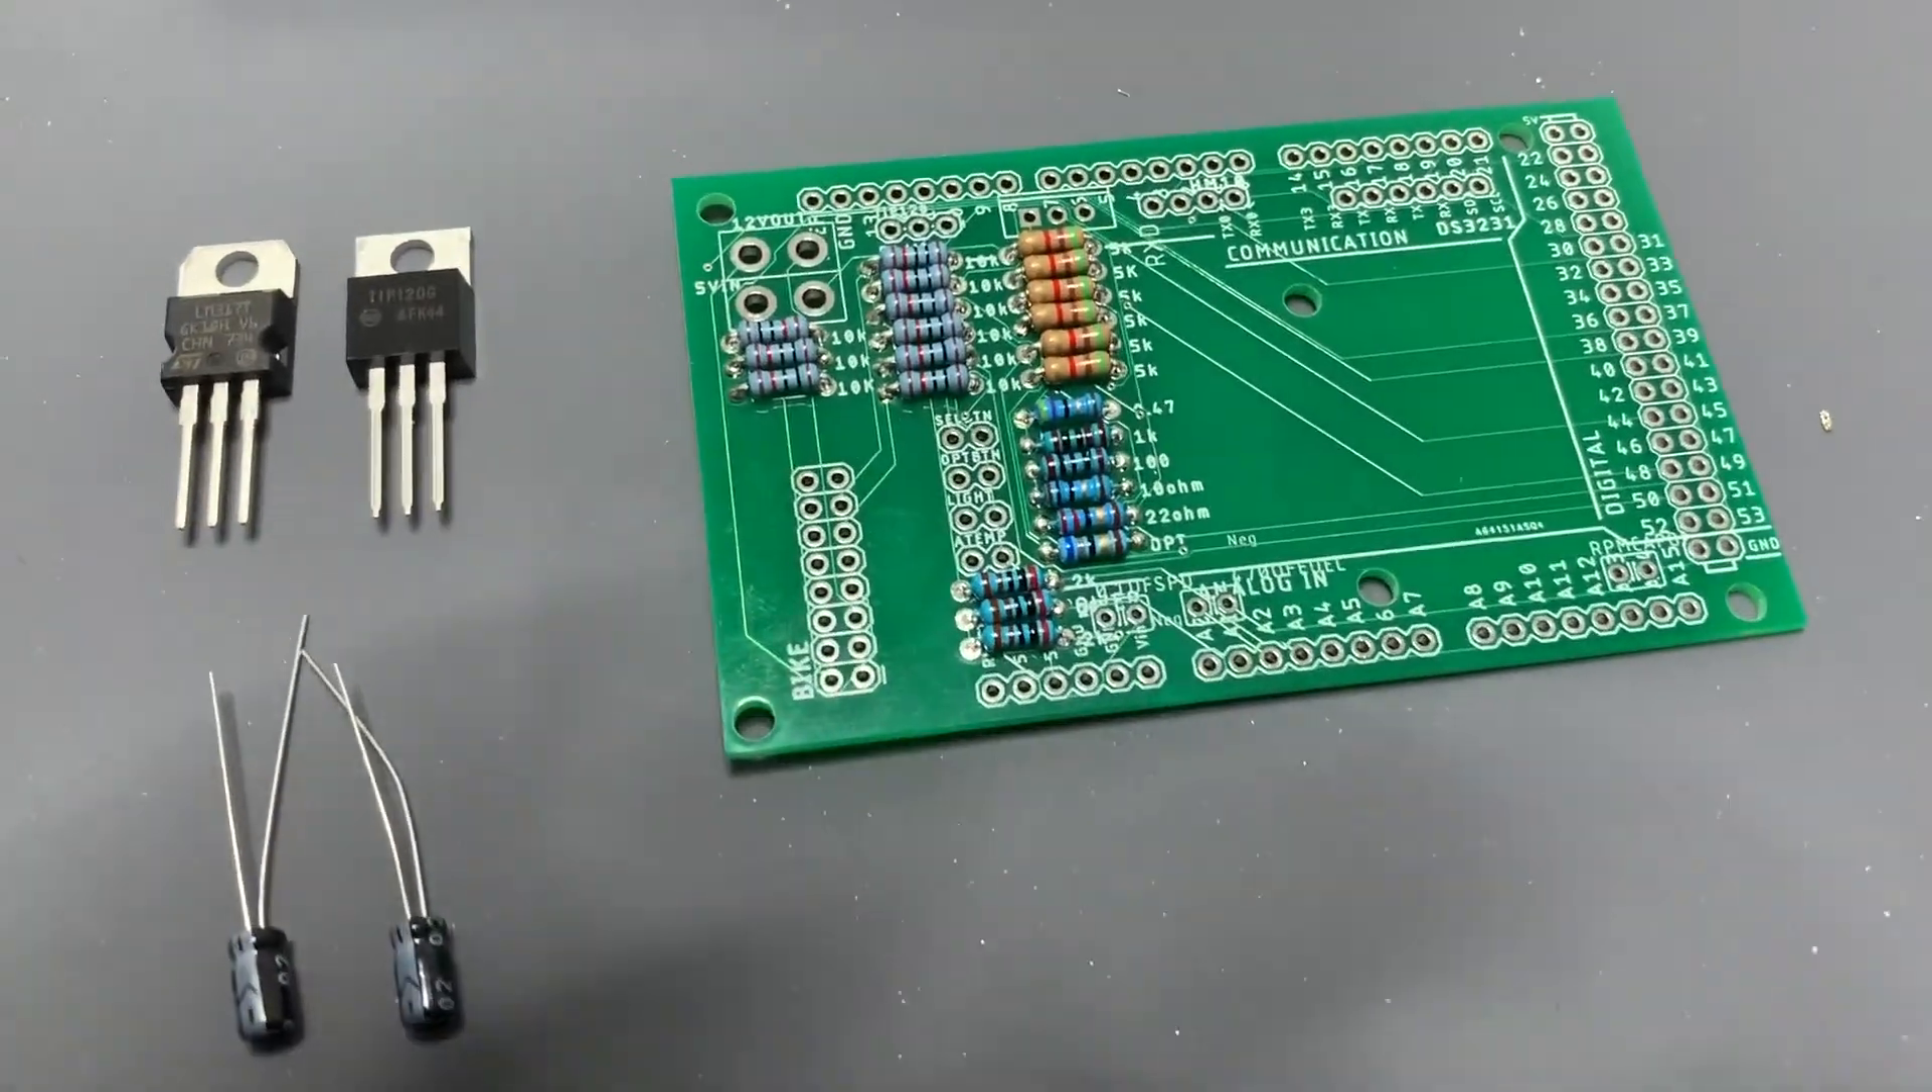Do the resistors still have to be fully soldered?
No.